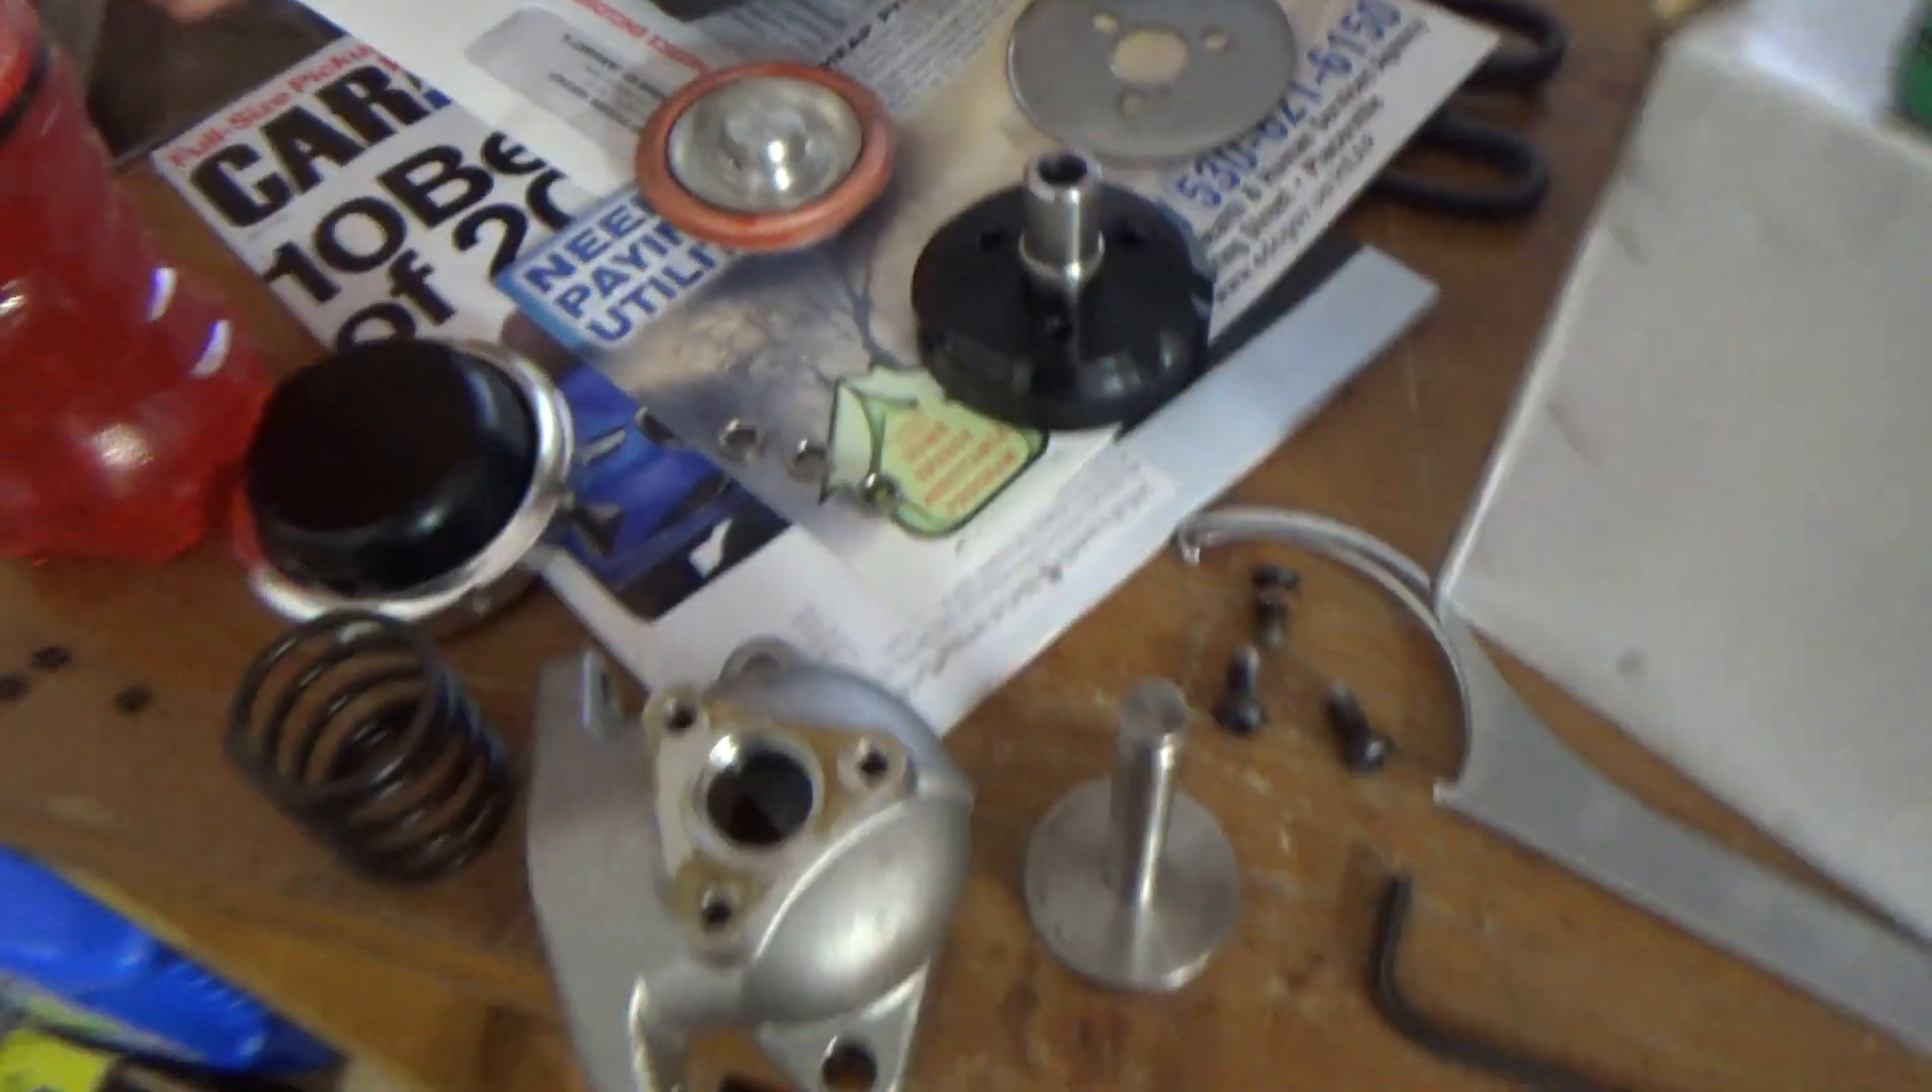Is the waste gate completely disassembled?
Yes.